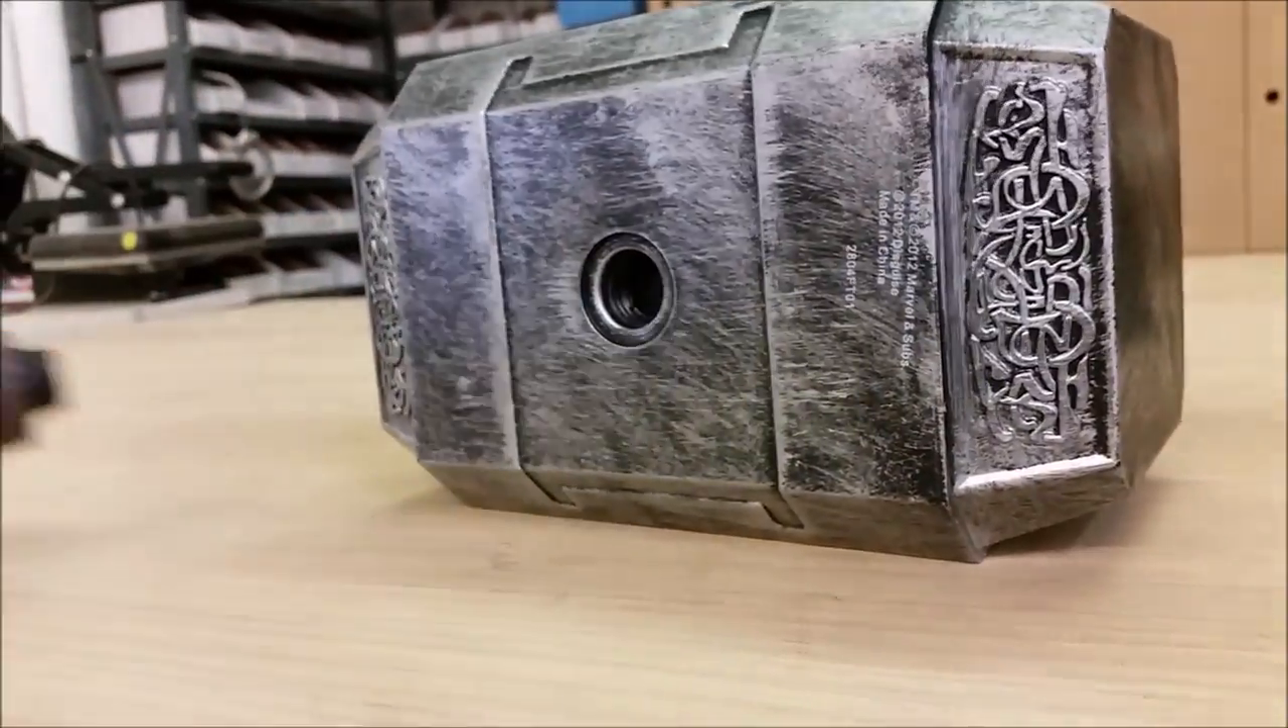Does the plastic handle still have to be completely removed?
No.